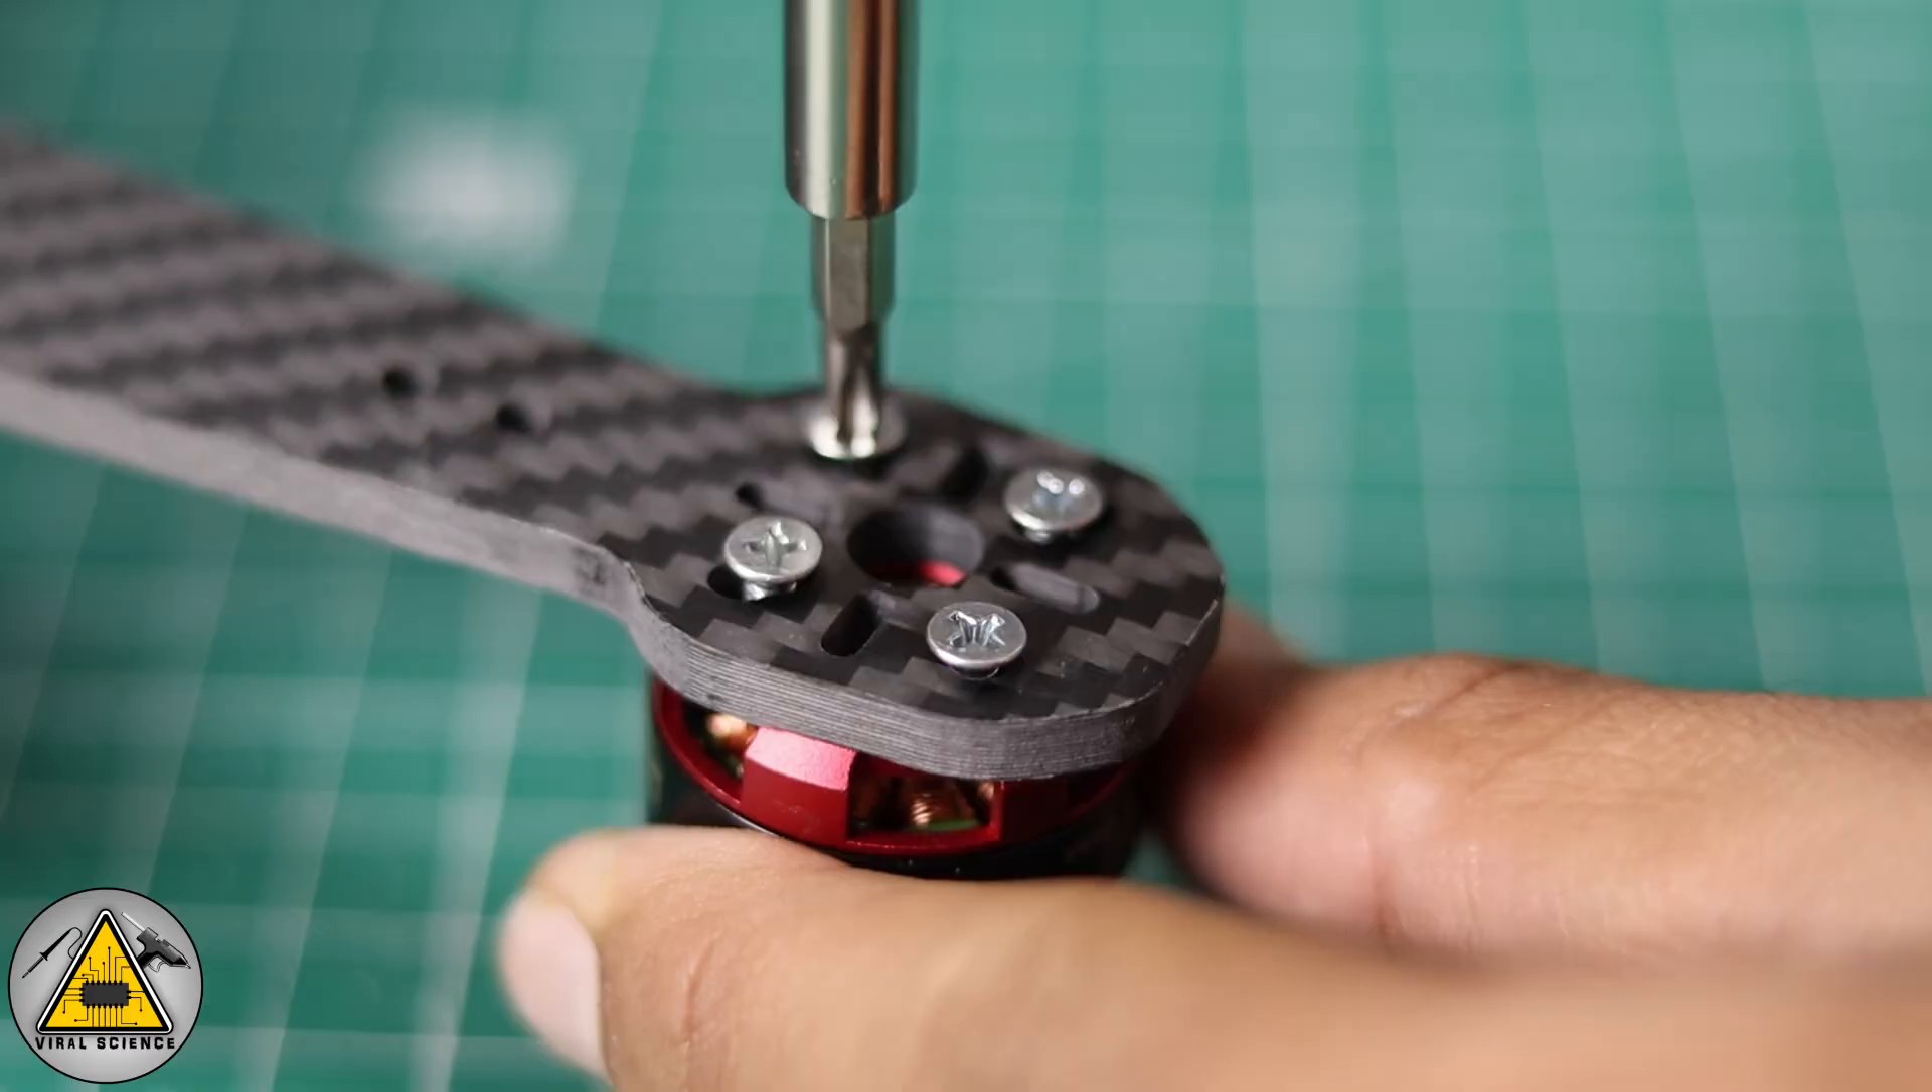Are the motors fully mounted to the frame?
No.